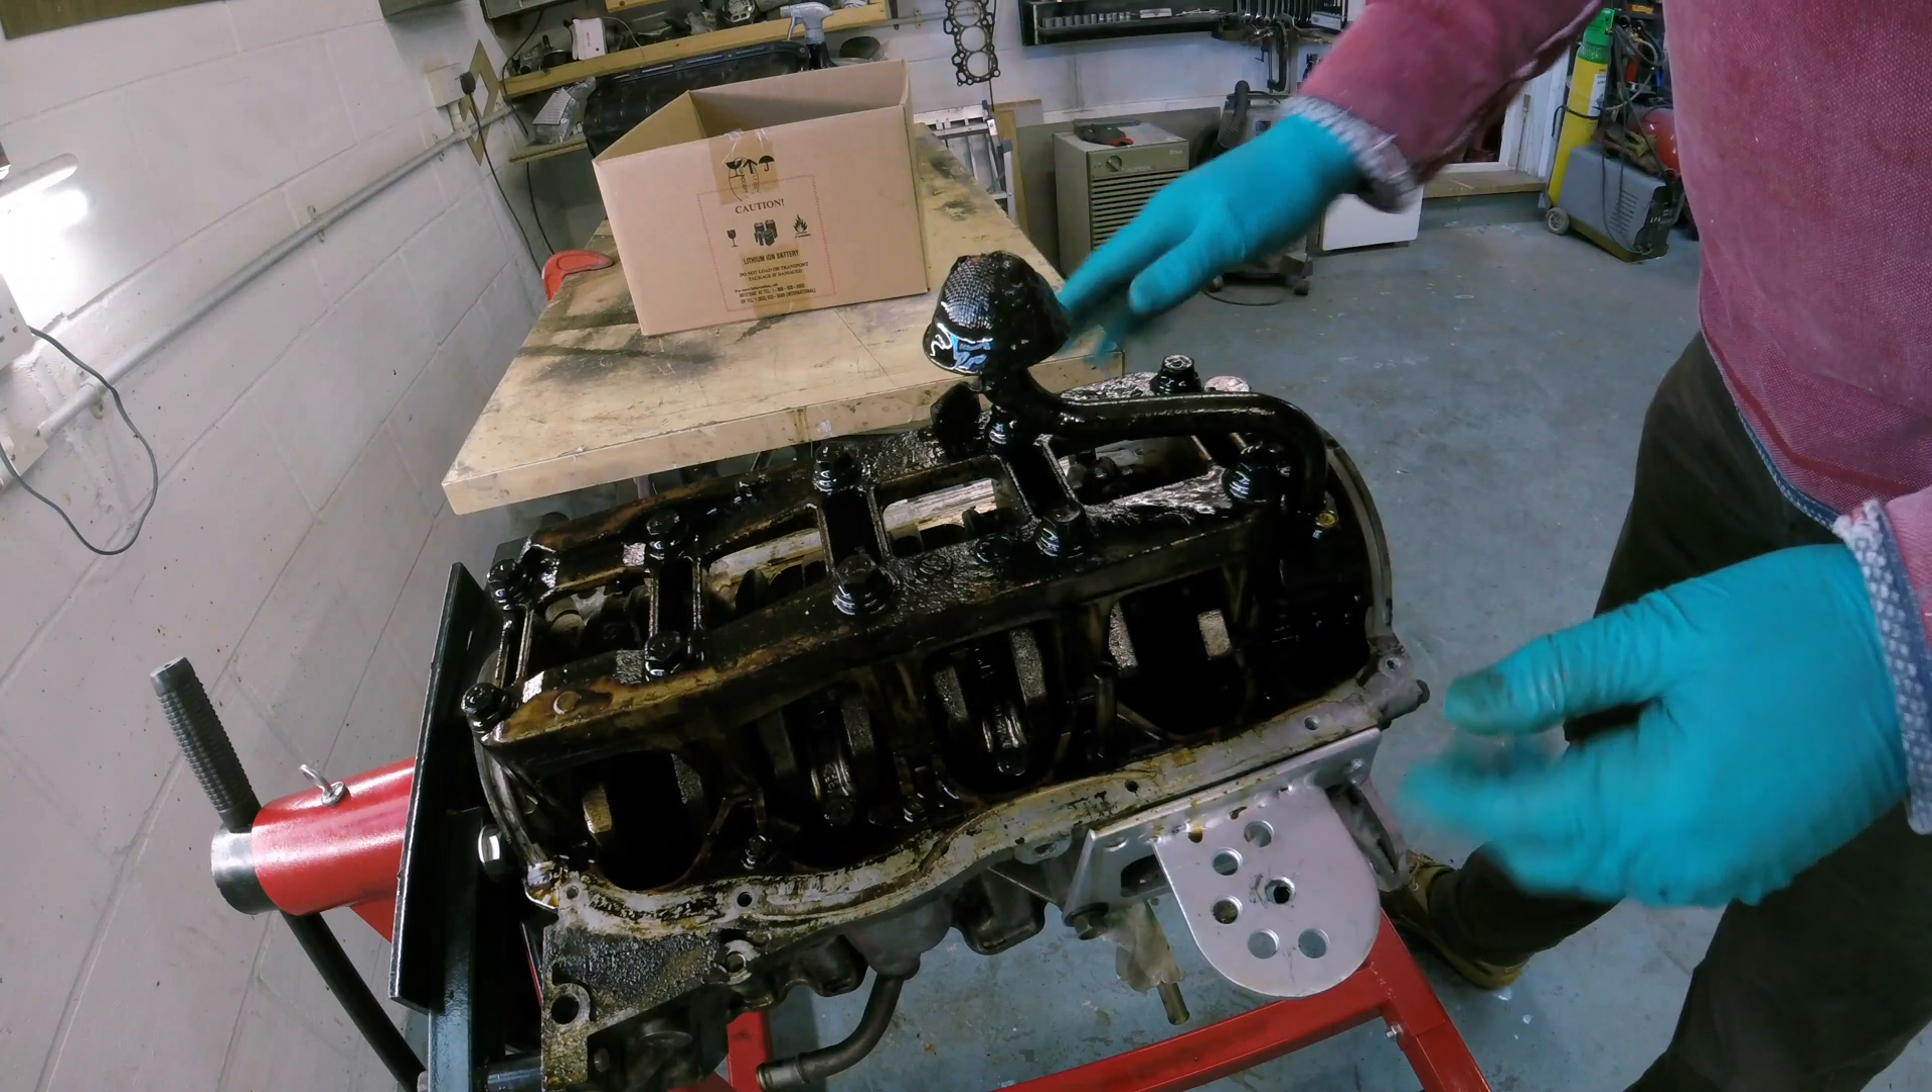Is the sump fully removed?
Yes.